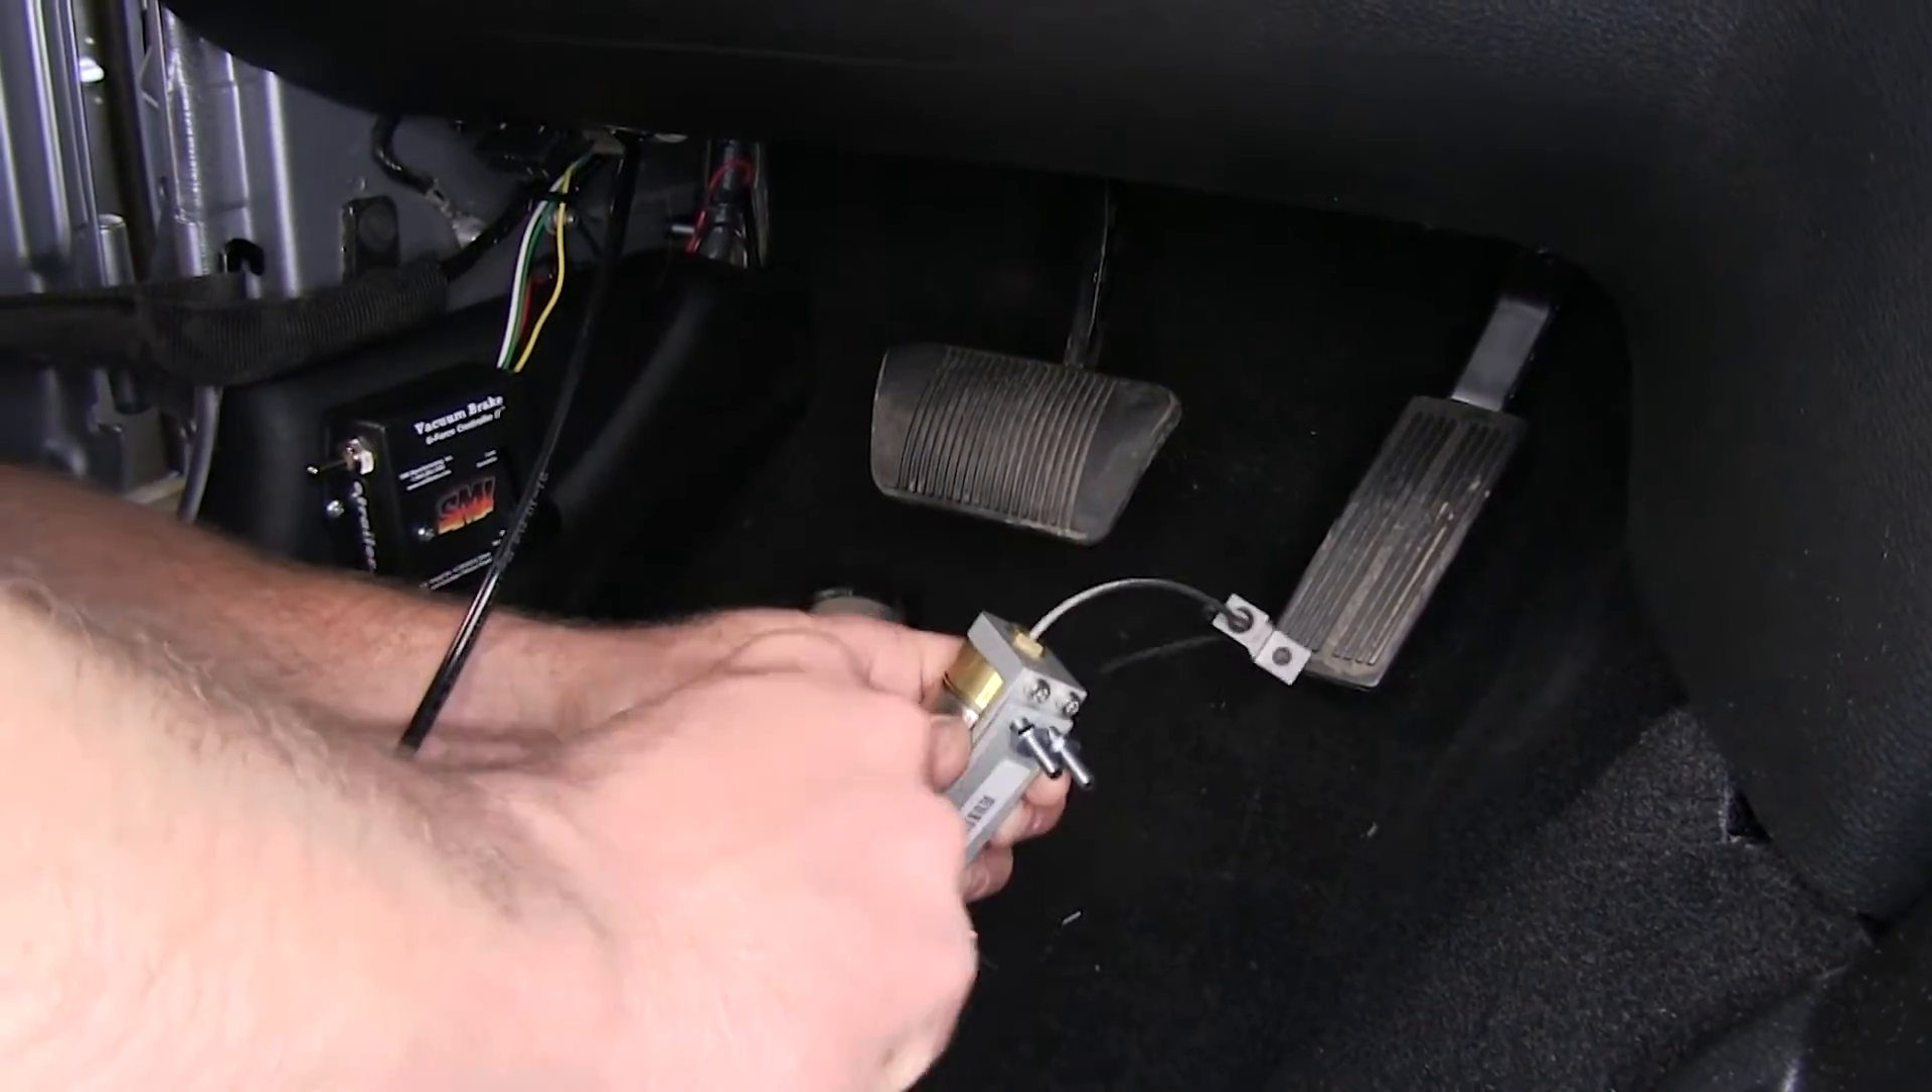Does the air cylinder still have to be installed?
Yes.